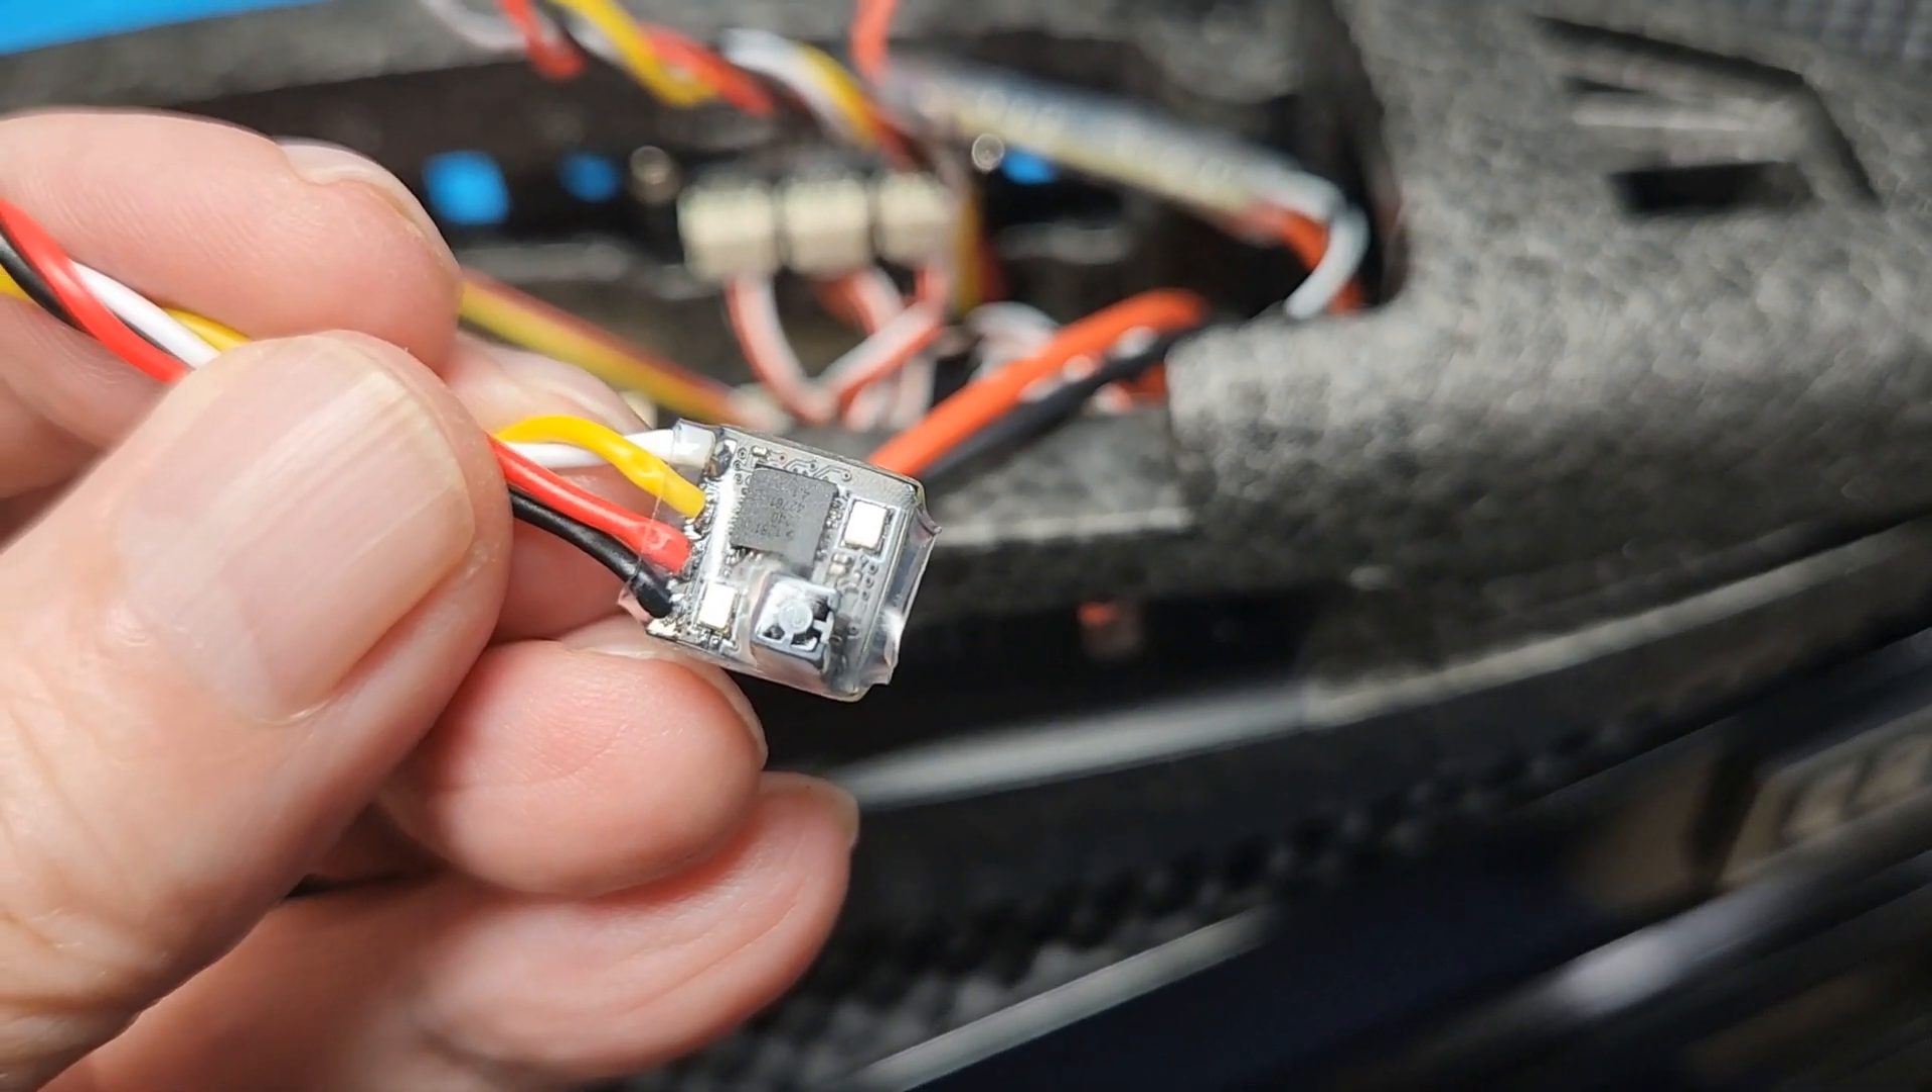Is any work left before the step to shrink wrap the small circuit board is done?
No.